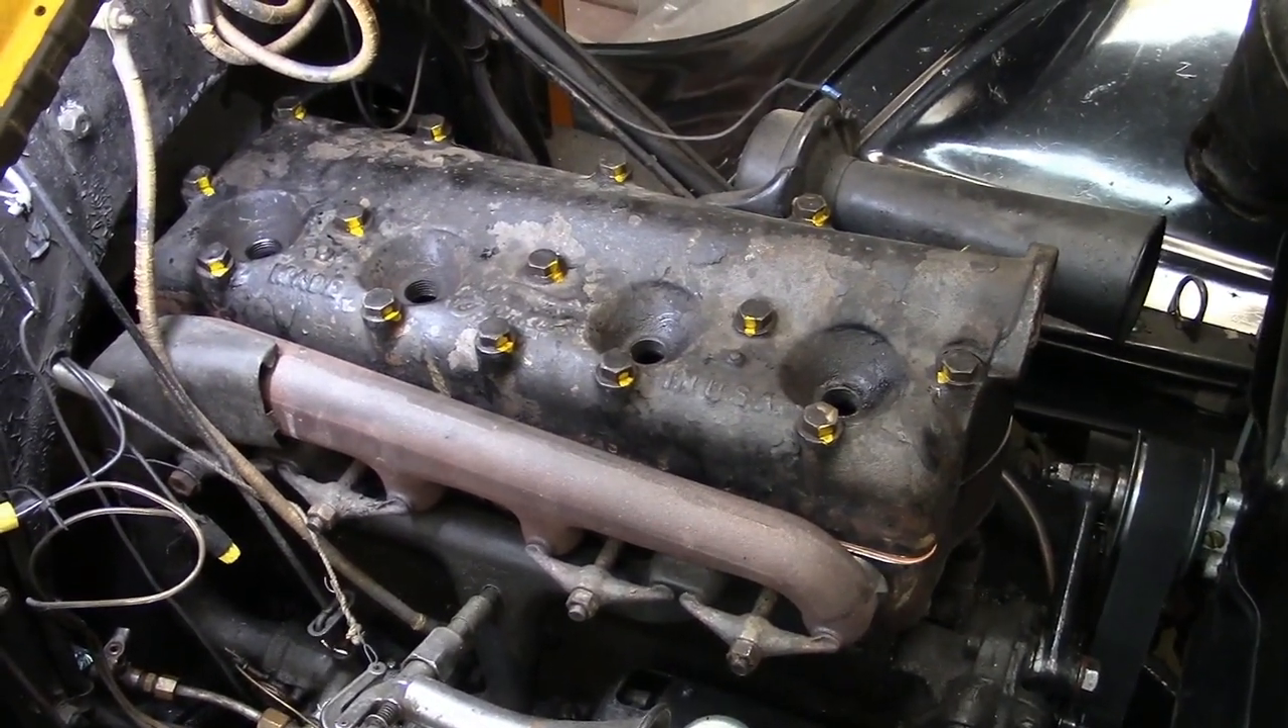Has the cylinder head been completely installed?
Yes.